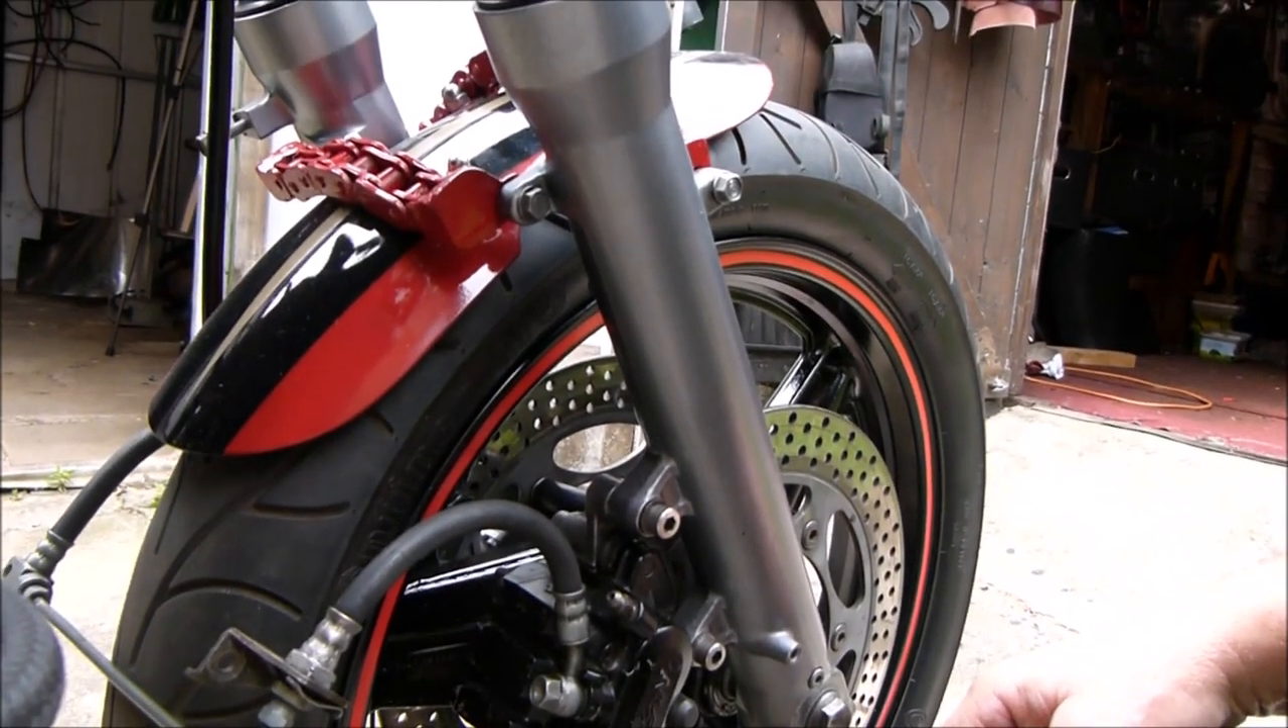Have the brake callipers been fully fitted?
Yes.